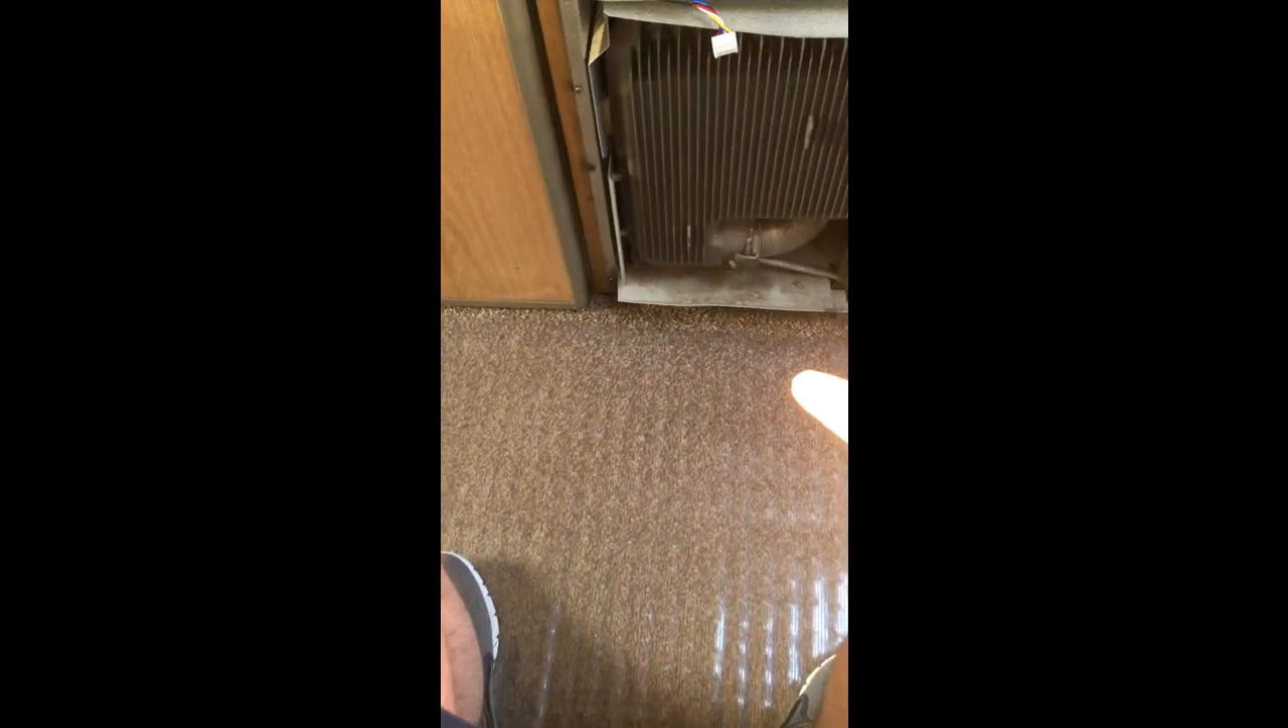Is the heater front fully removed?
Yes.